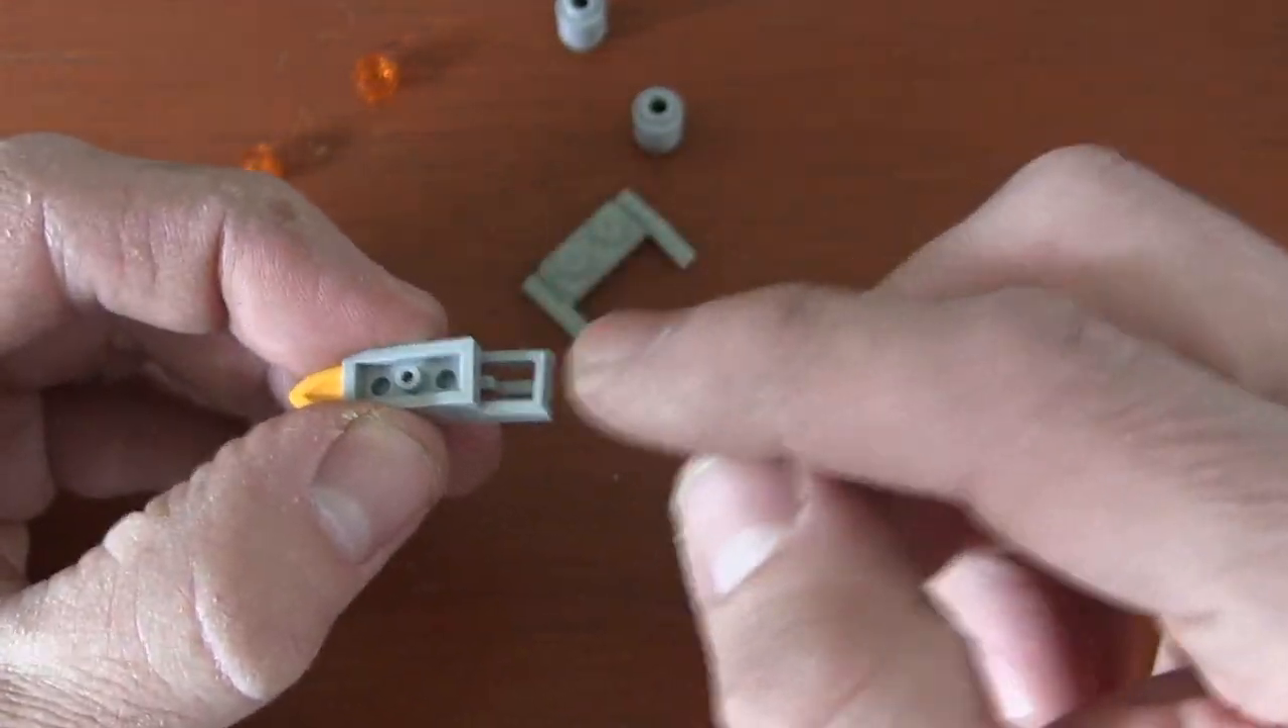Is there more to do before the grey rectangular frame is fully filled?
Yes.